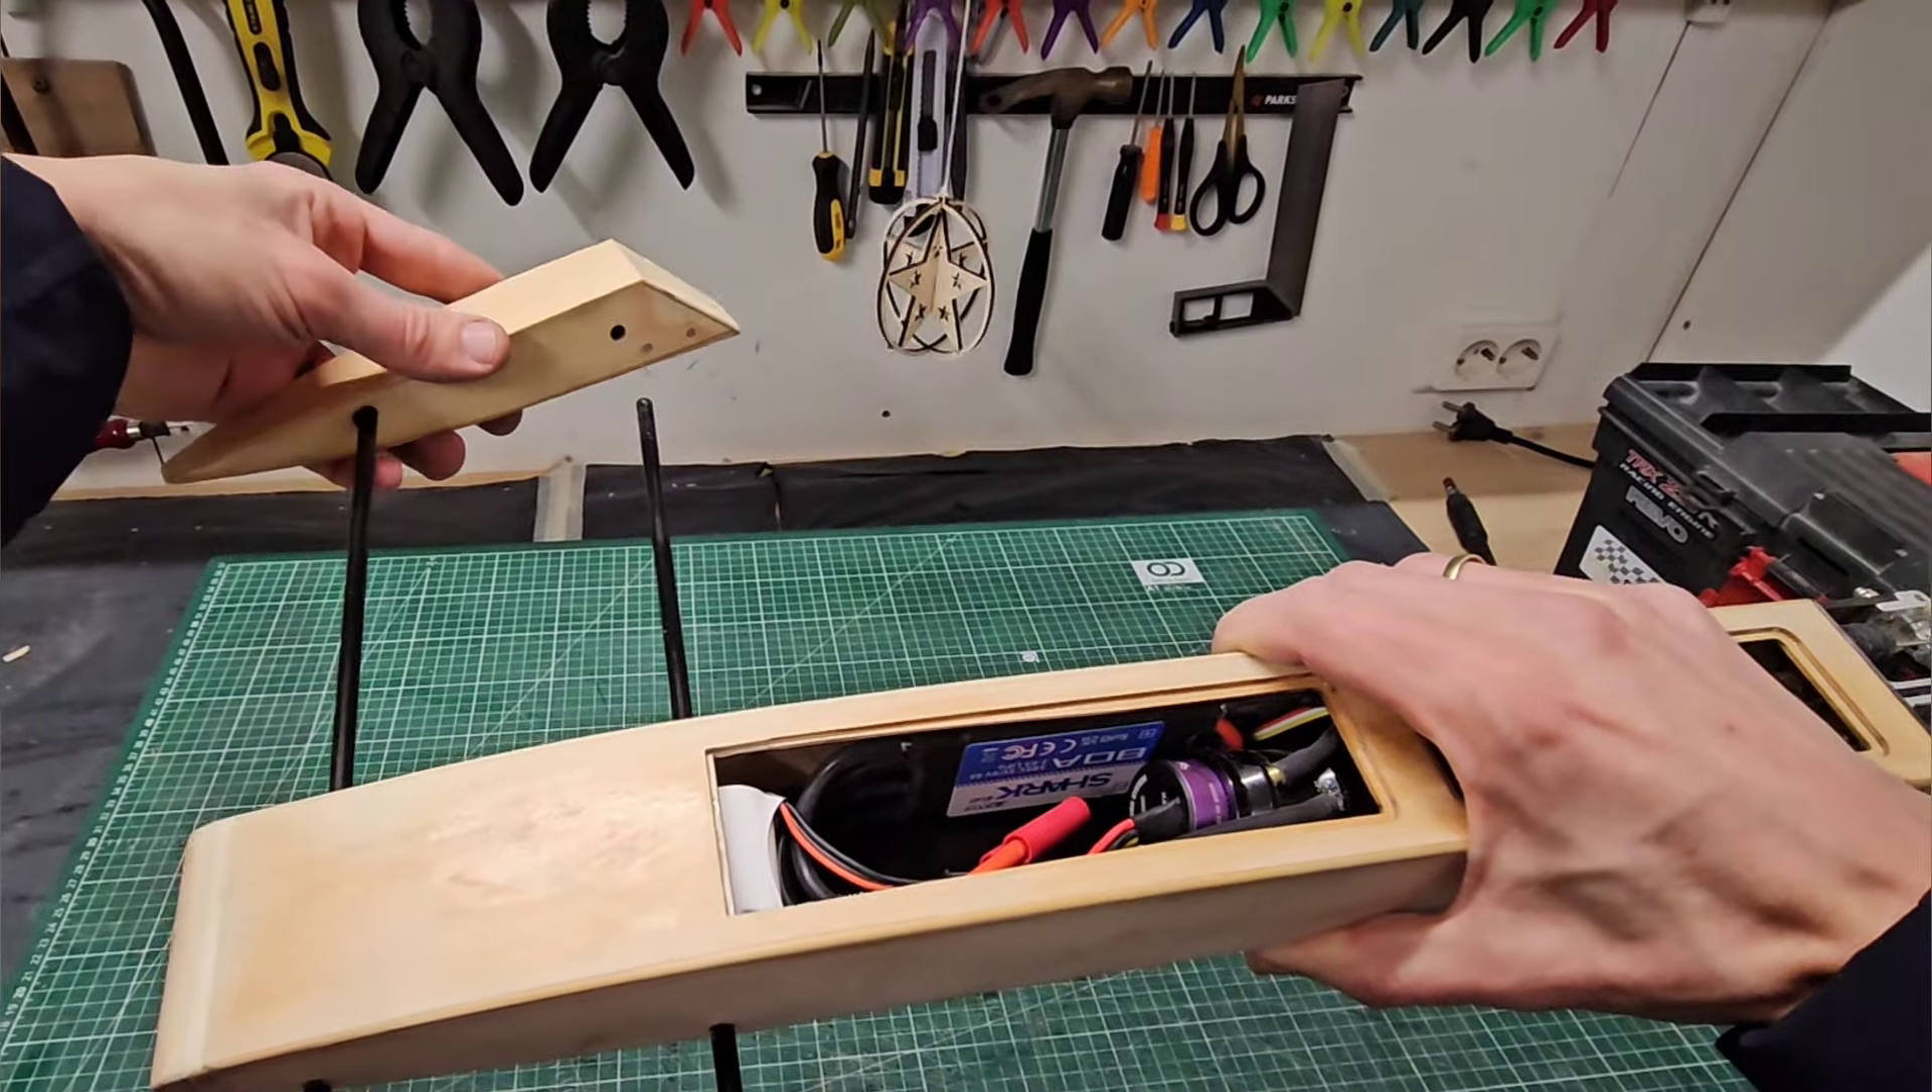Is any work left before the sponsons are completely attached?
Yes.